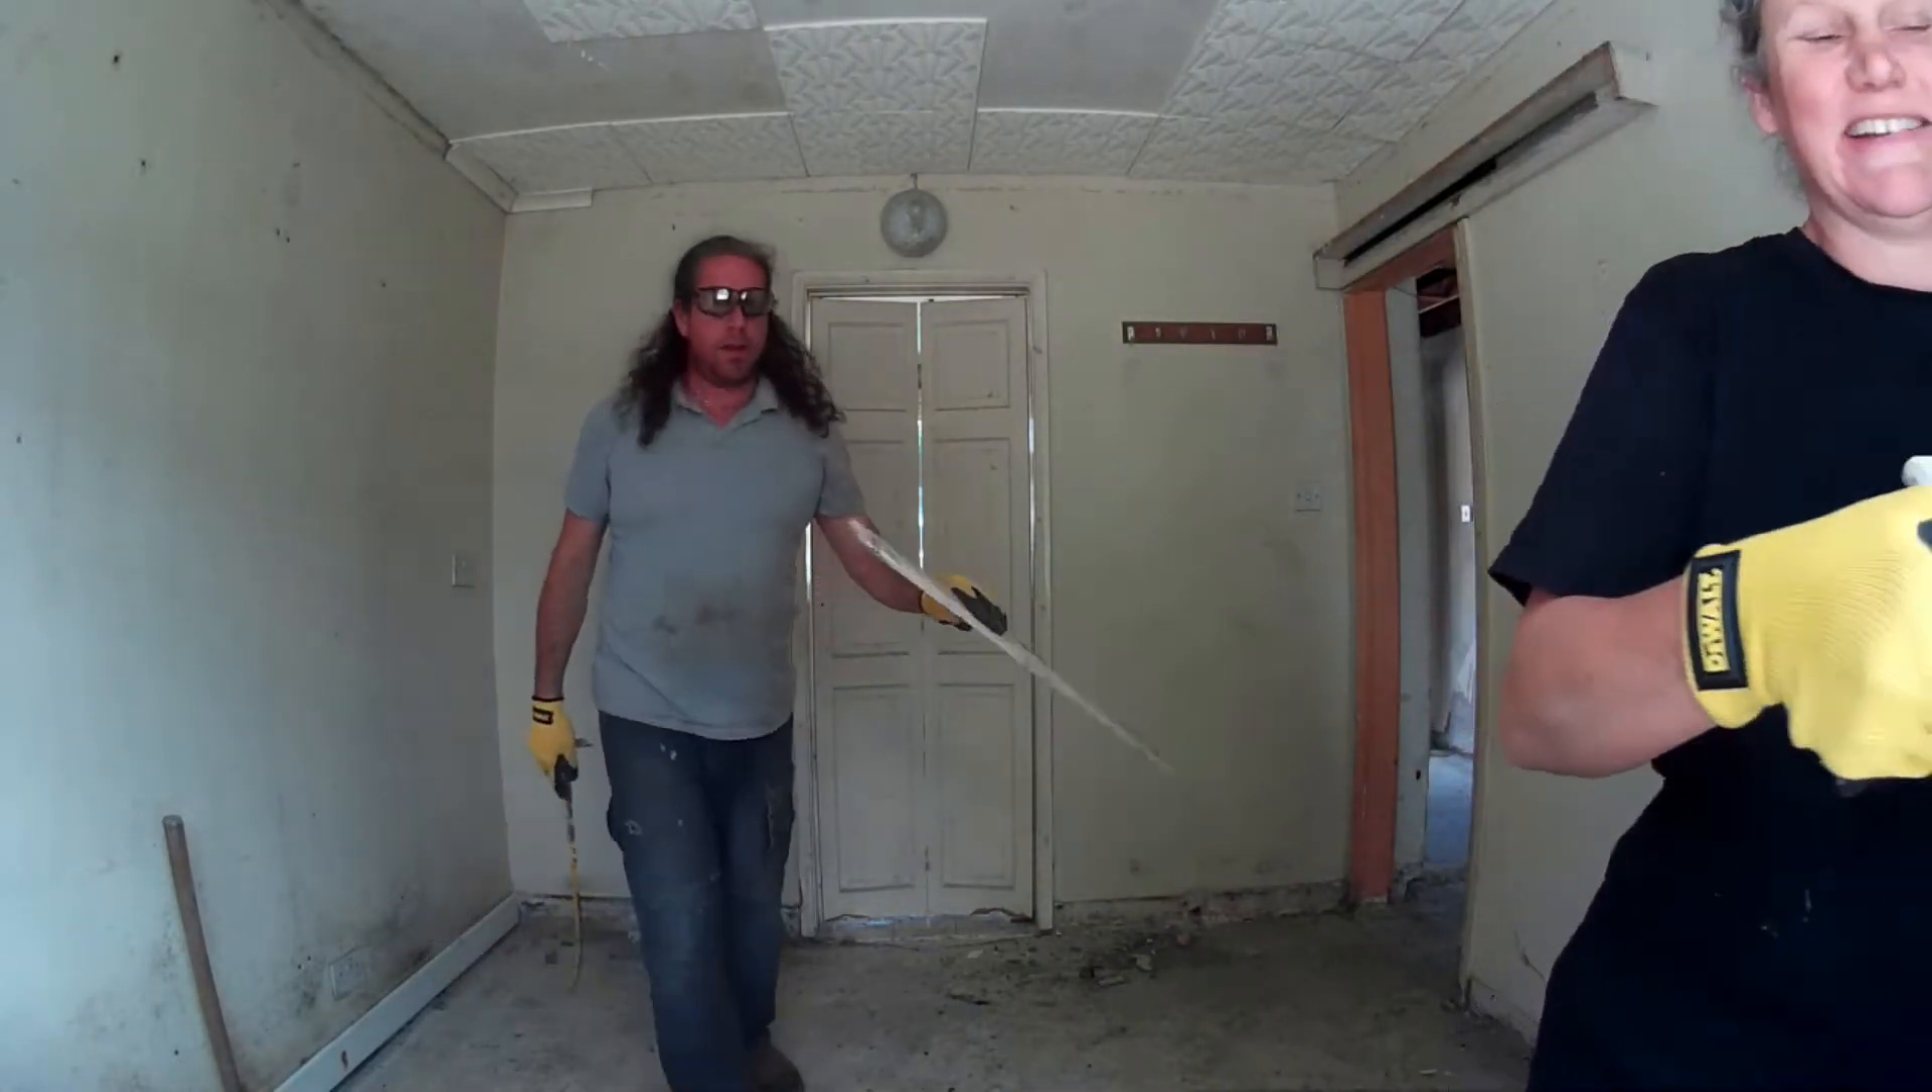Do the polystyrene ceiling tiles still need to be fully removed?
Yes.